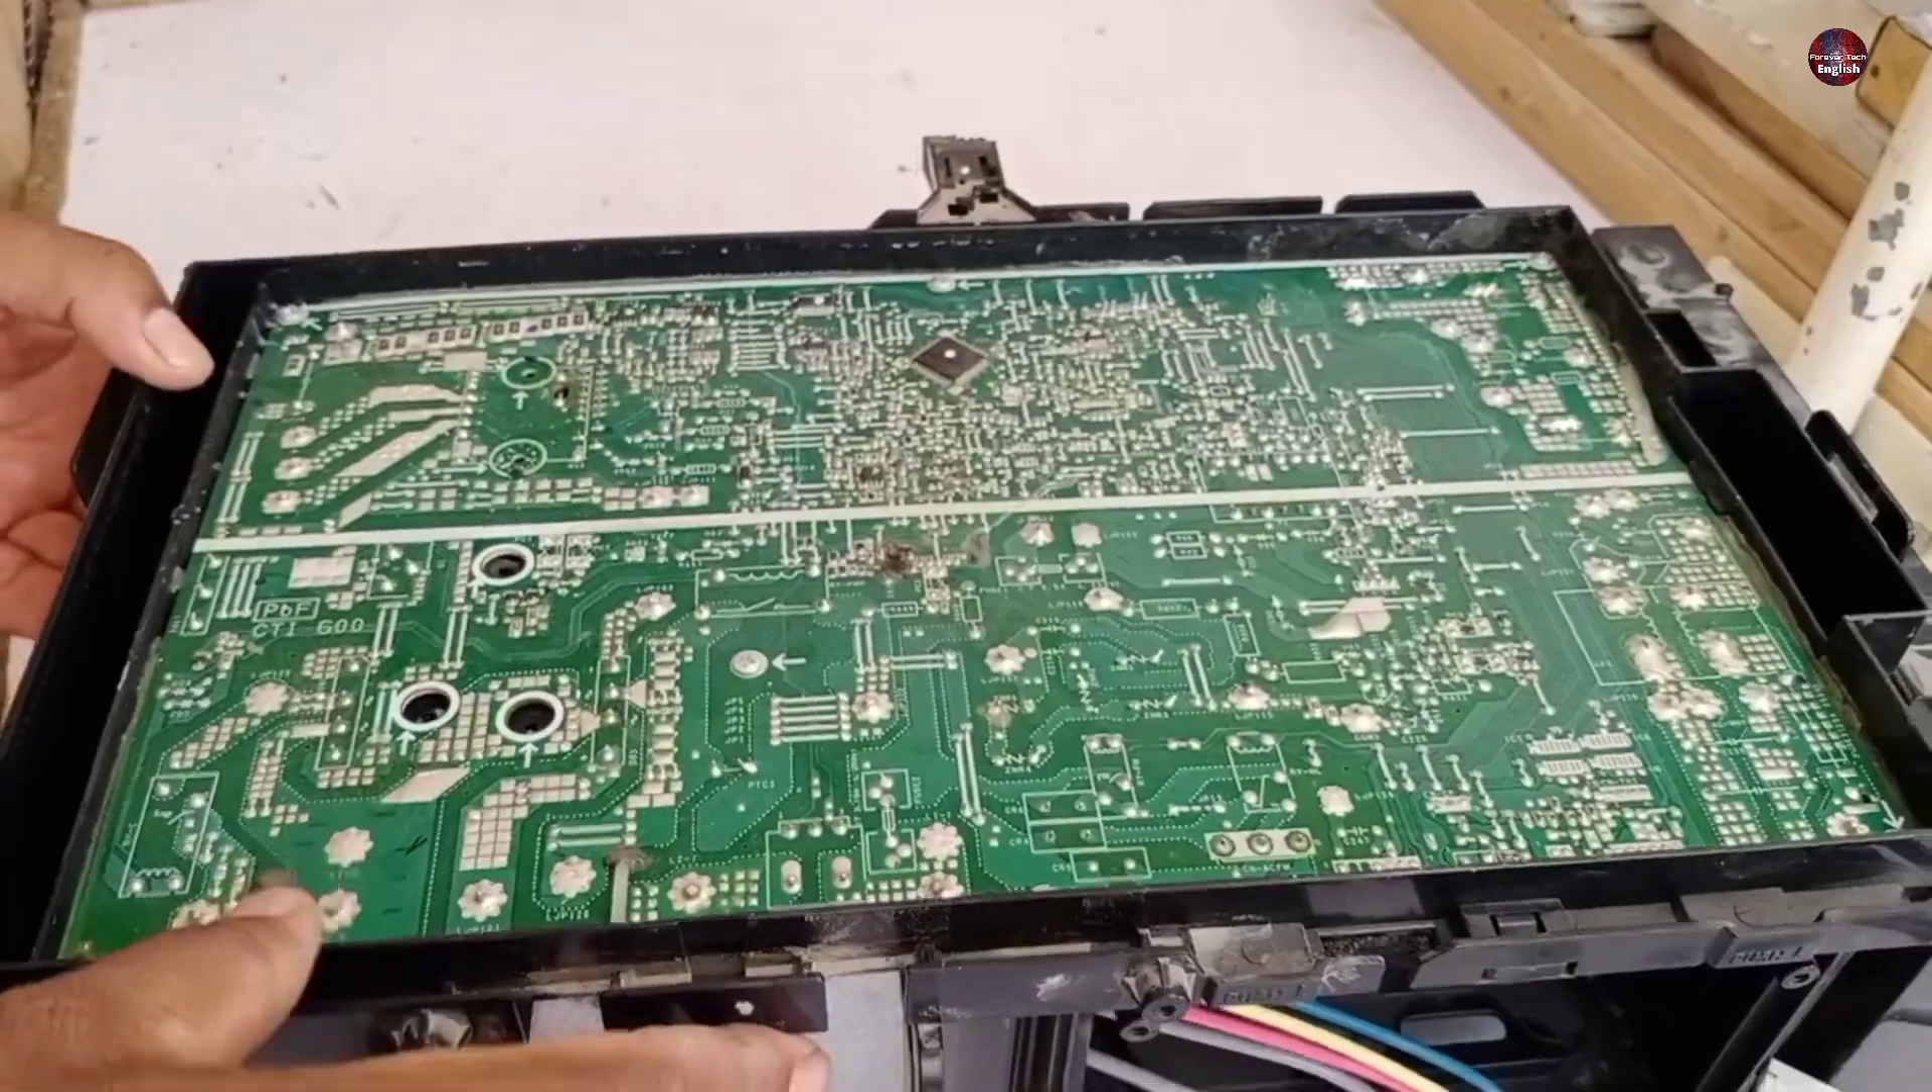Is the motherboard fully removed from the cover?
No.